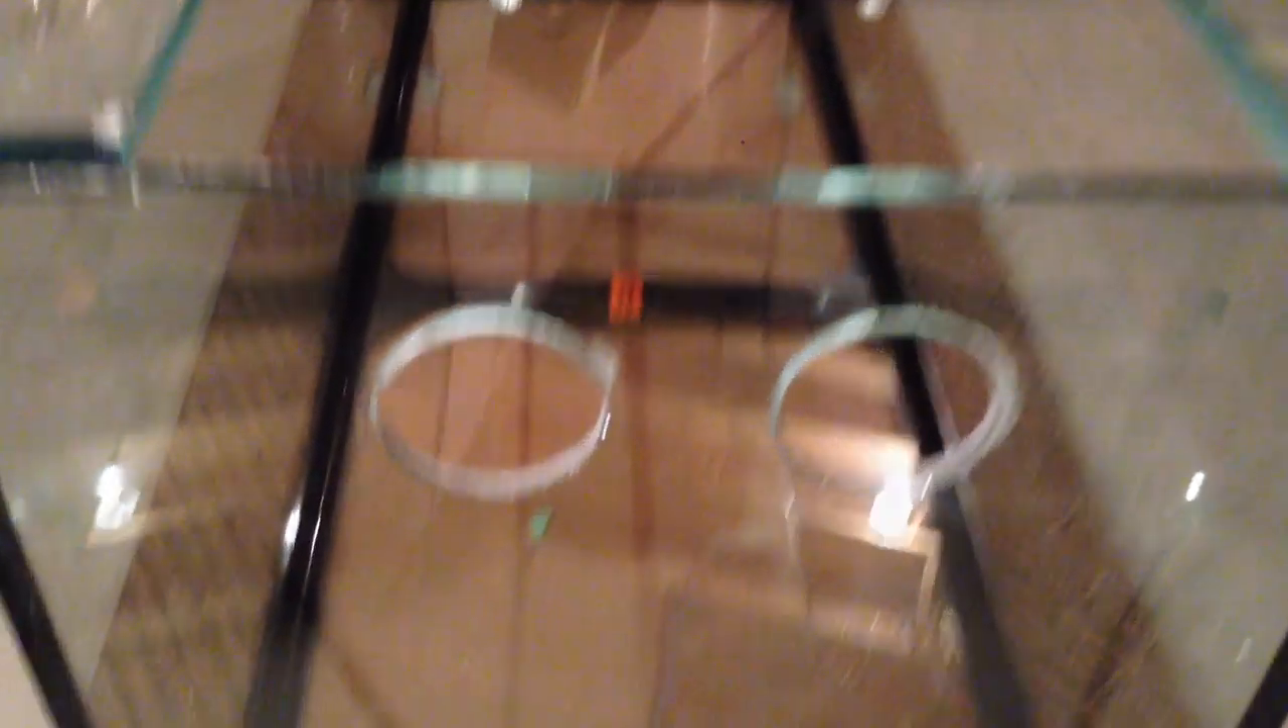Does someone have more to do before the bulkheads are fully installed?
Yes.